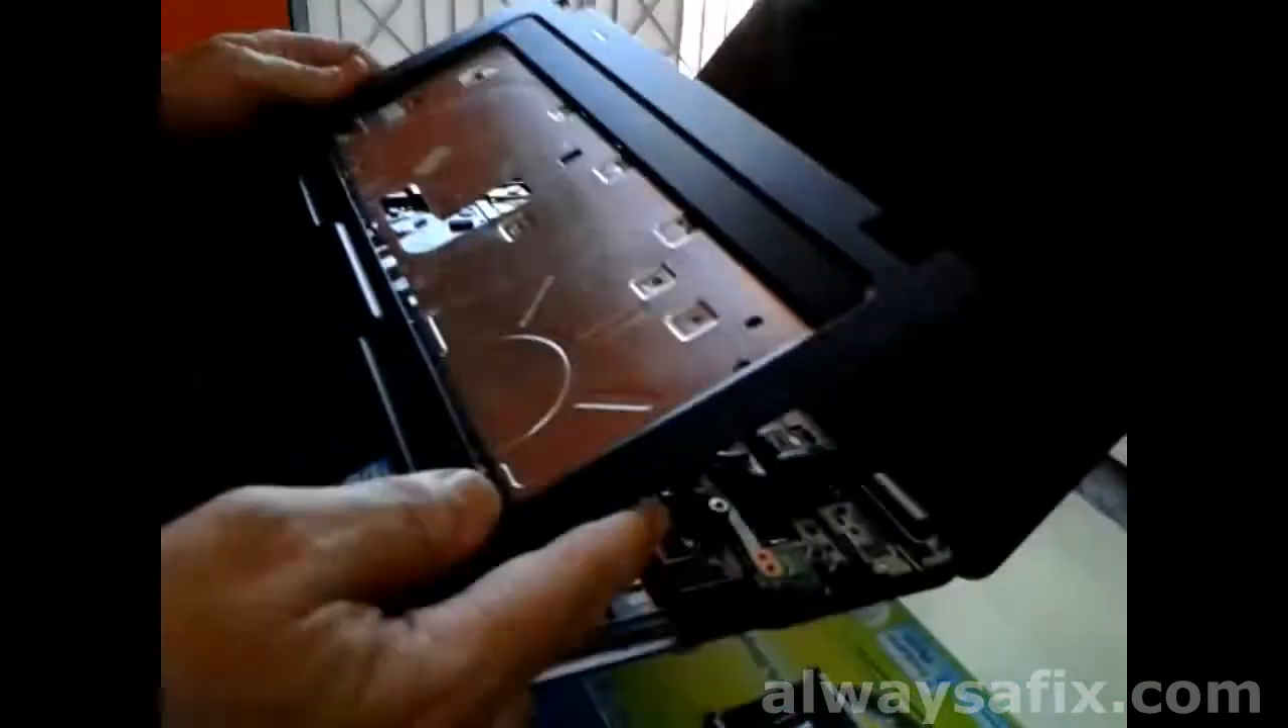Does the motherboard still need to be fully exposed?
Yes.